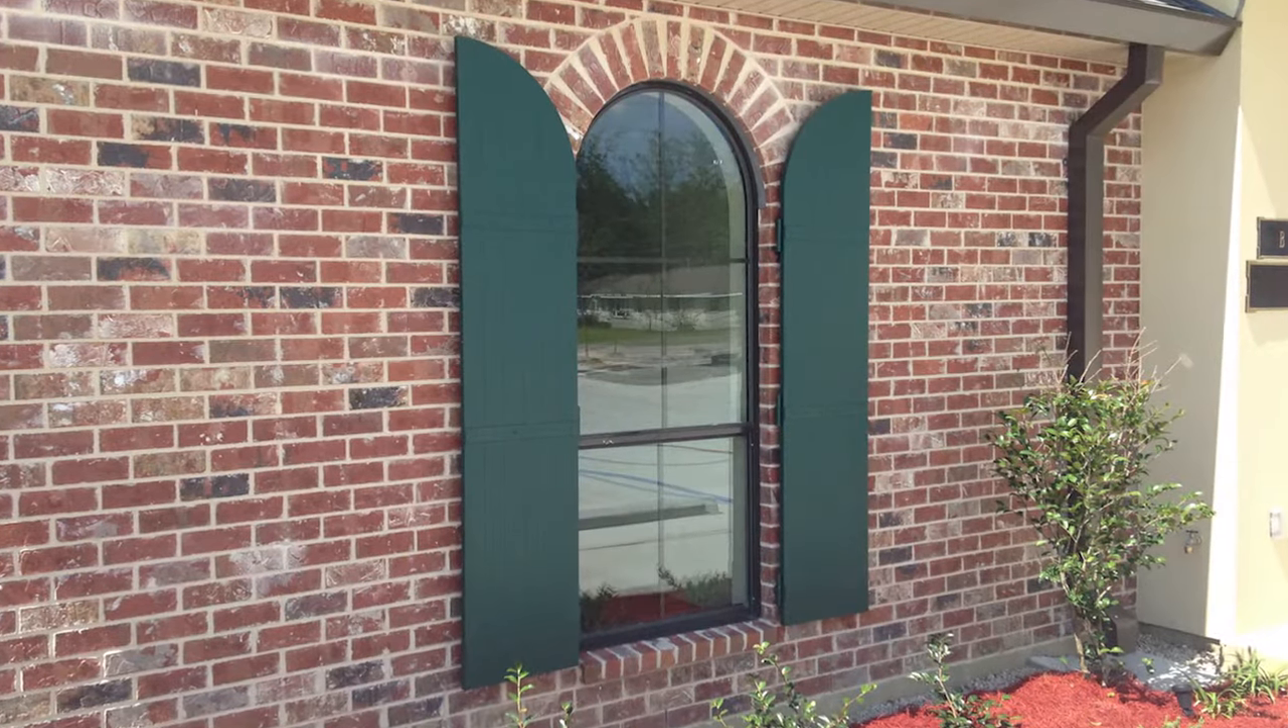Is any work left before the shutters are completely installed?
No.